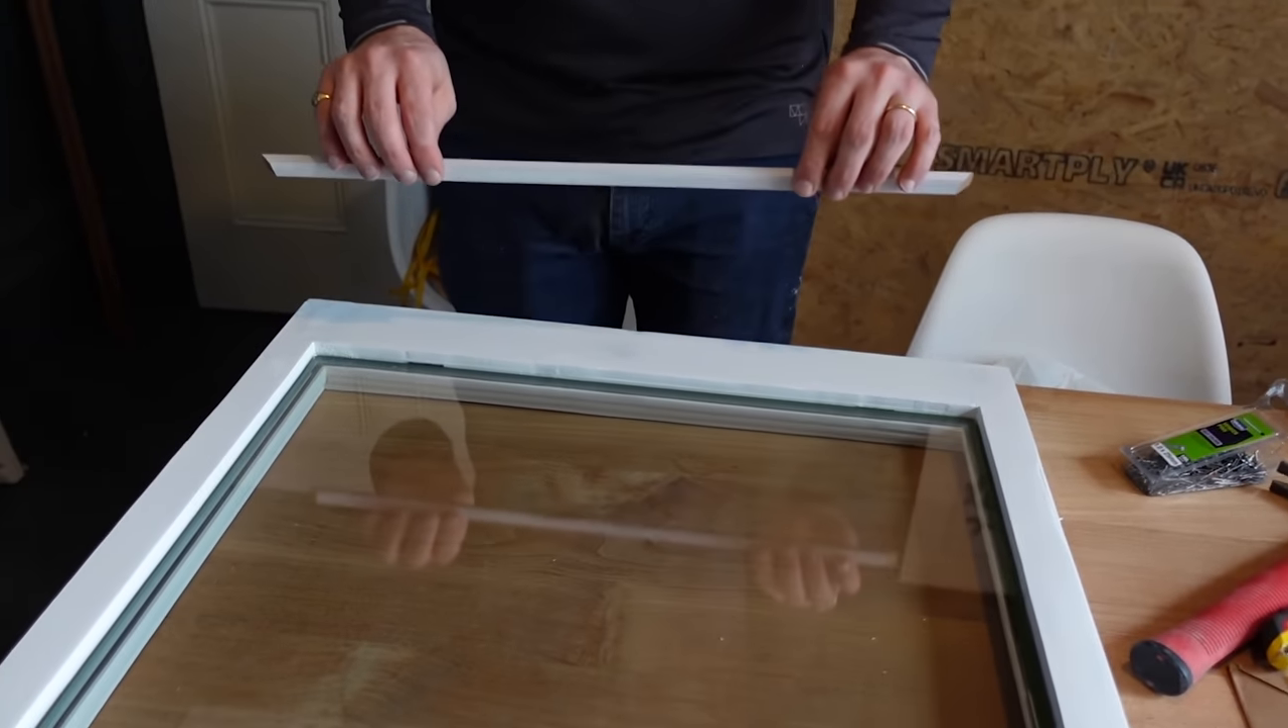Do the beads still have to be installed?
Yes.